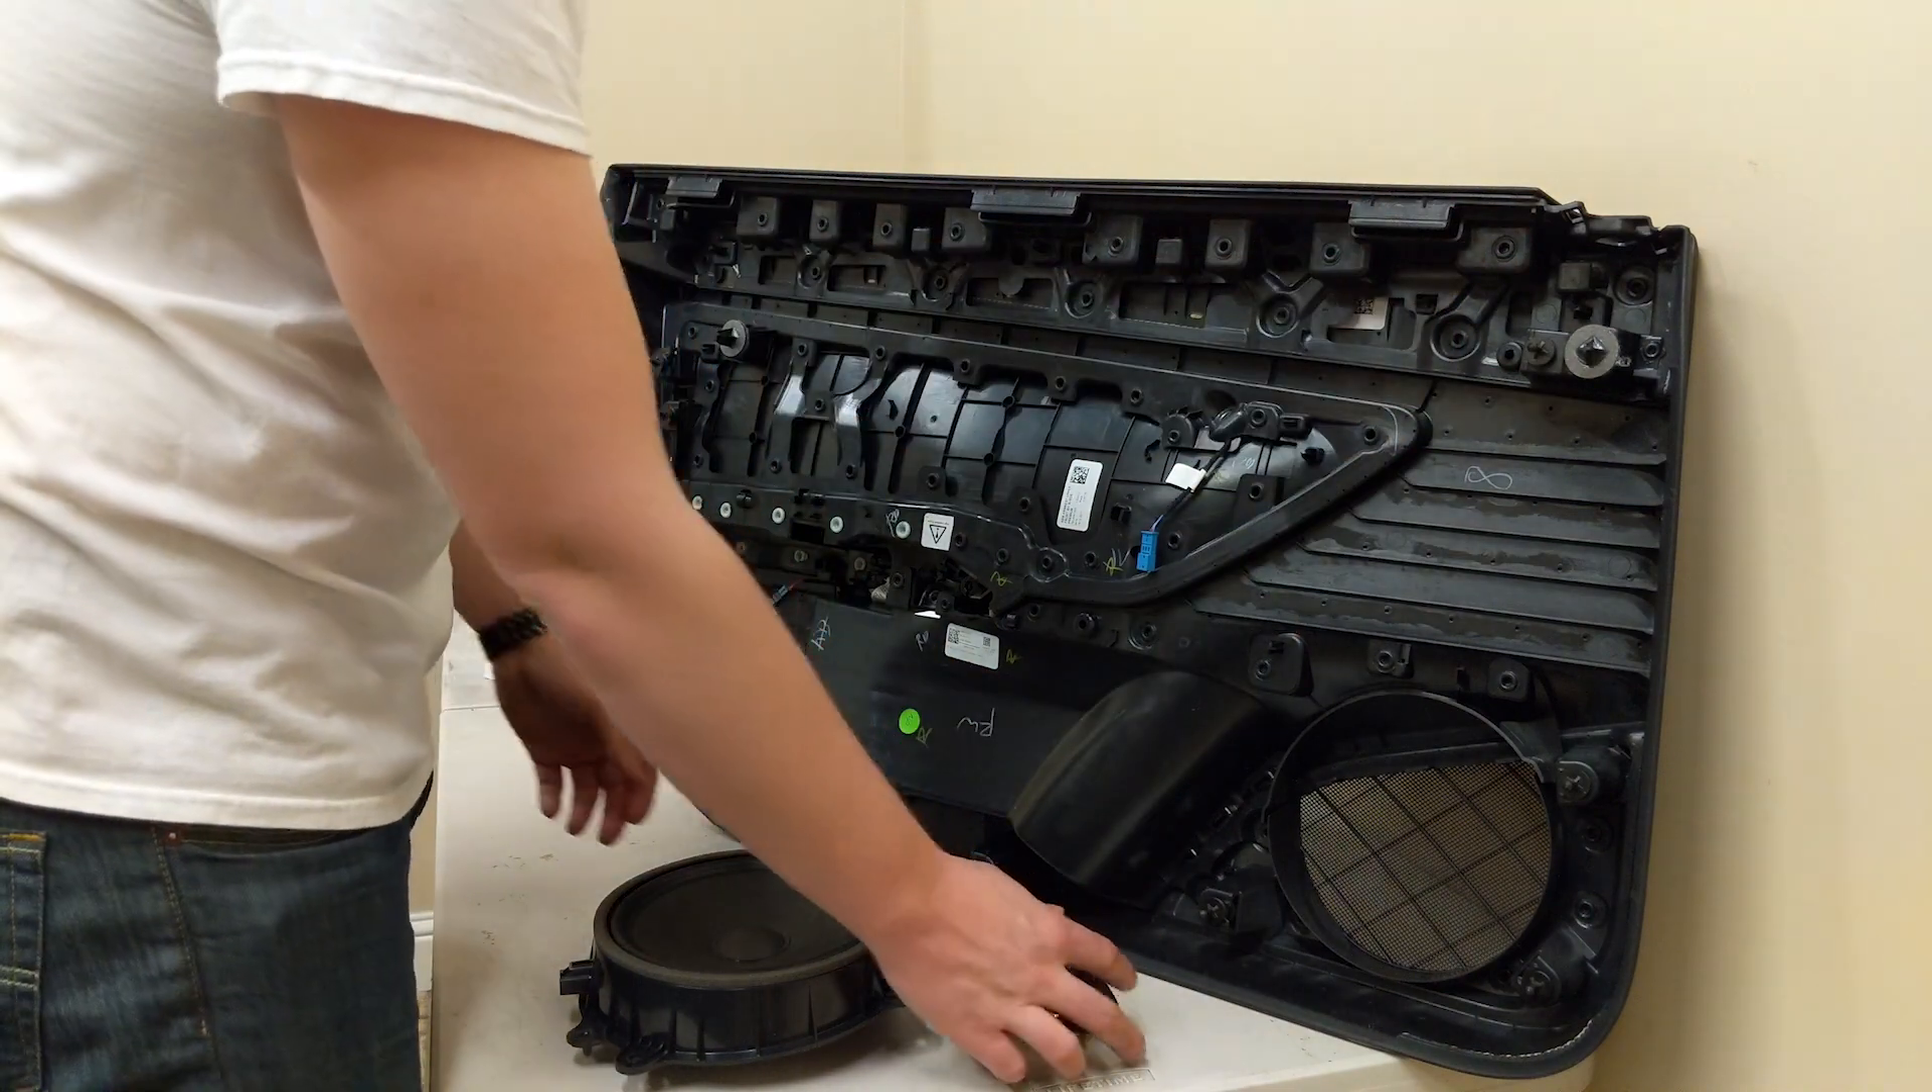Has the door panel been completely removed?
Yes.